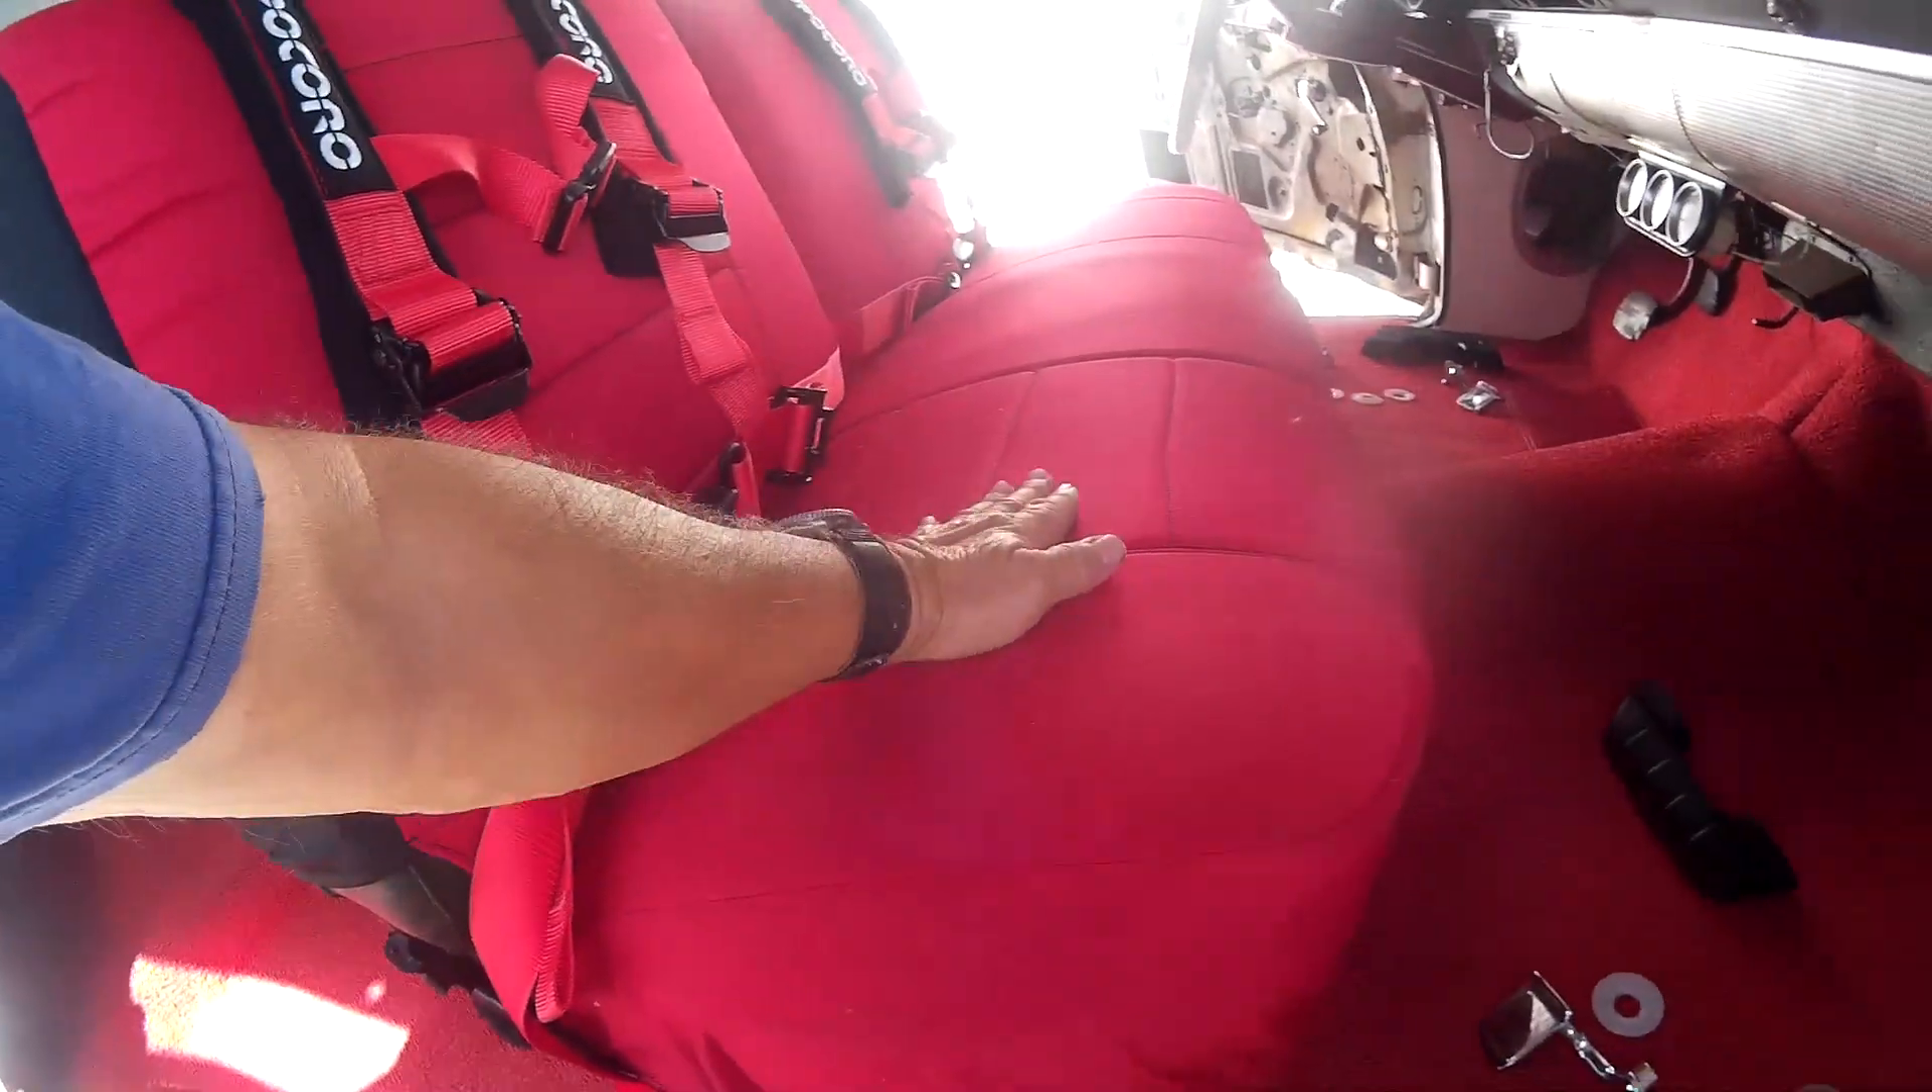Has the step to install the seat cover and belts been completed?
Yes.